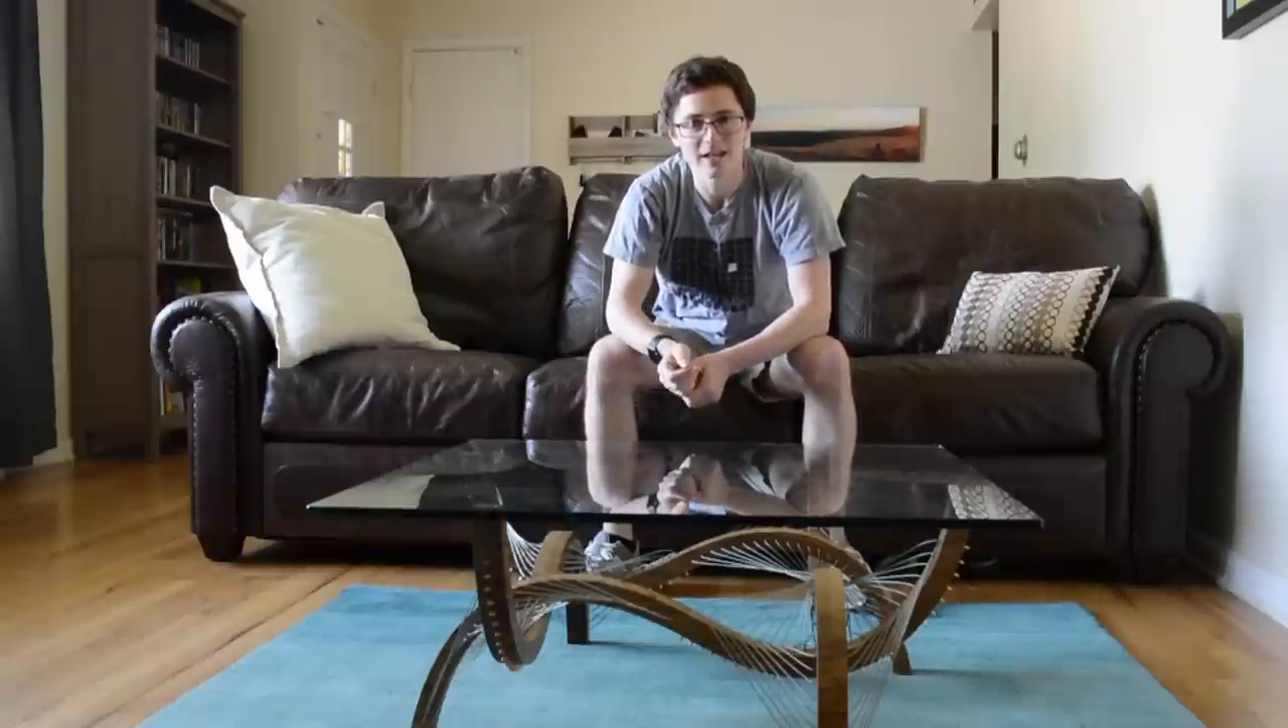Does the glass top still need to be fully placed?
No.